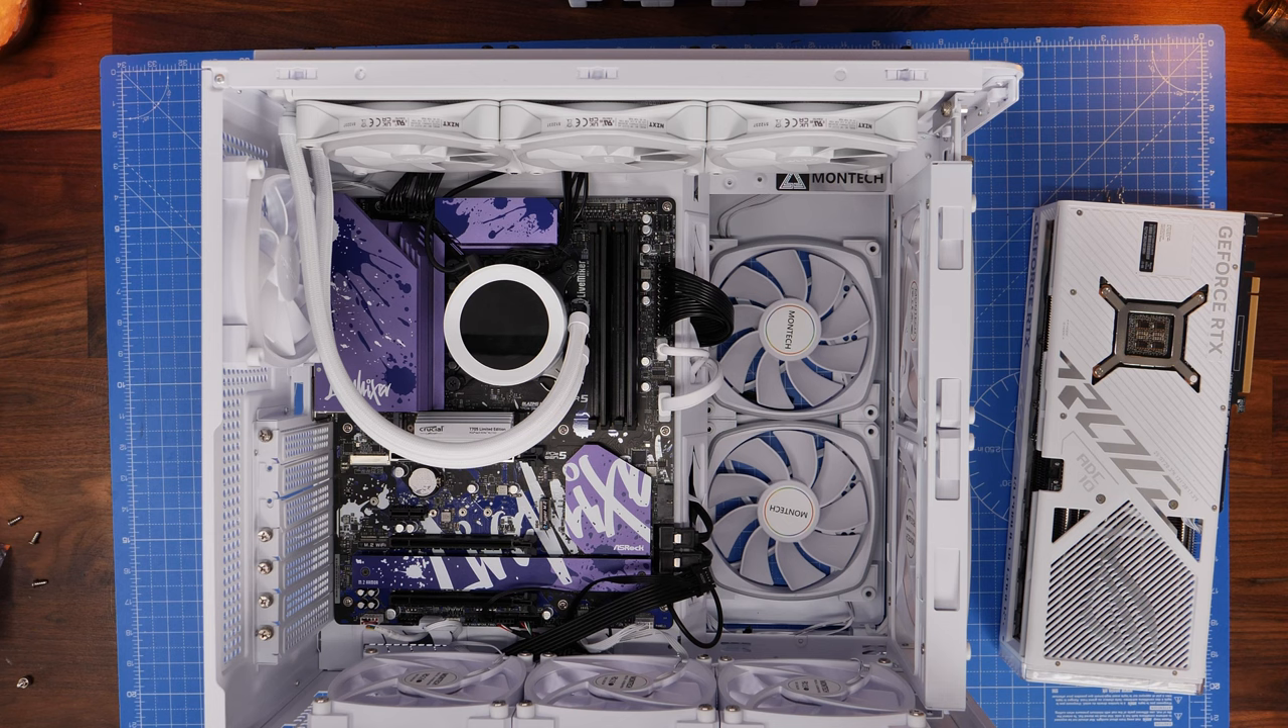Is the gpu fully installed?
No.